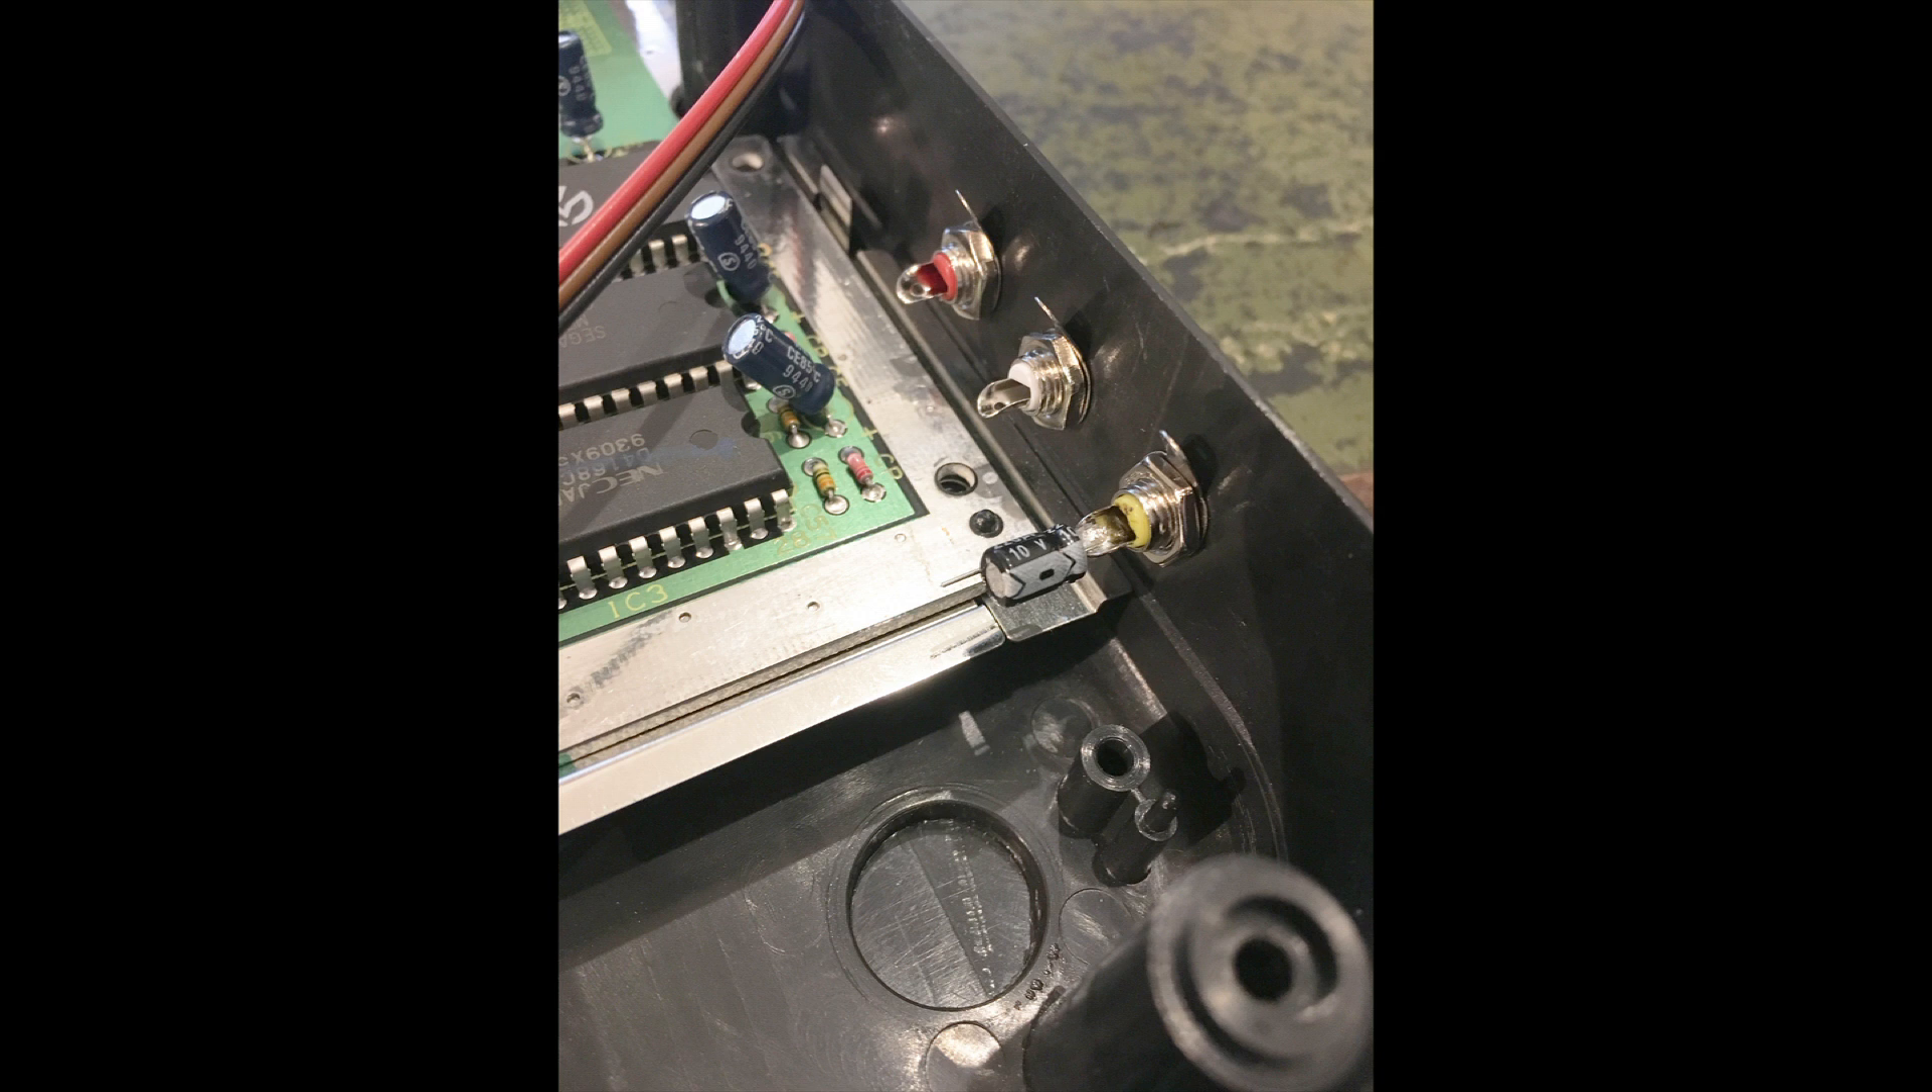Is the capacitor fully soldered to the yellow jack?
Yes.